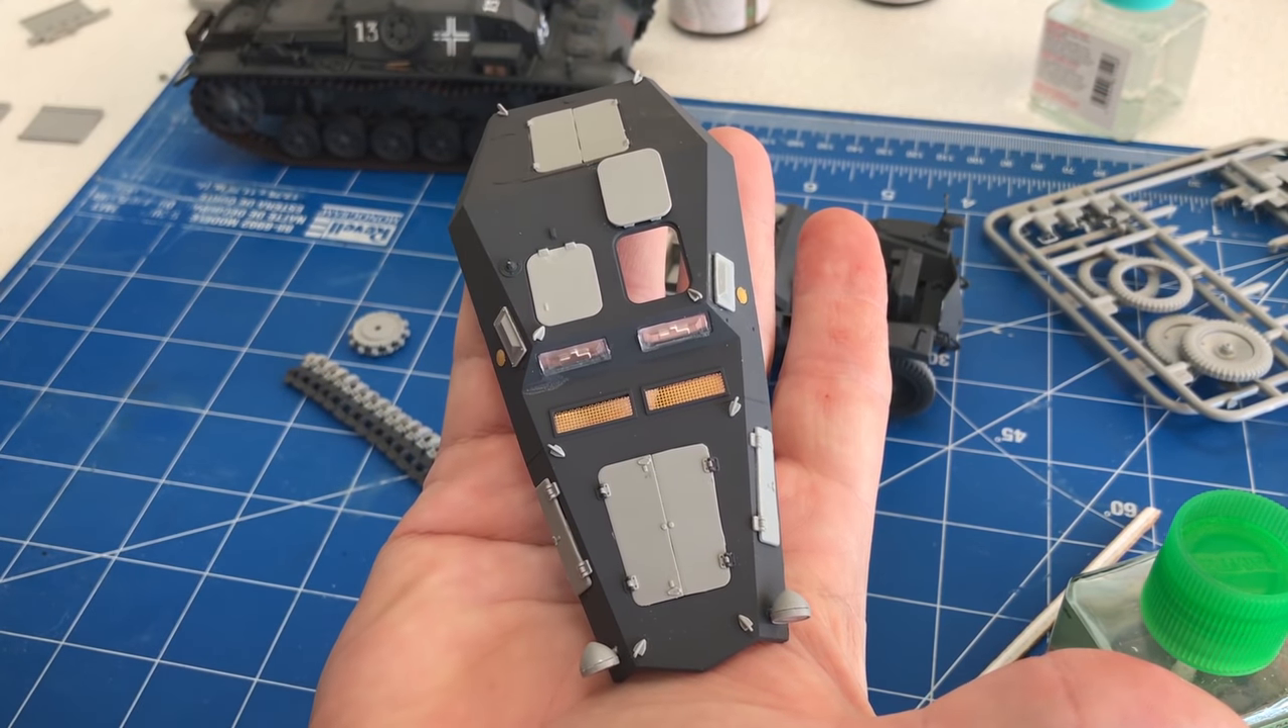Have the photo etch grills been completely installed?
Yes.